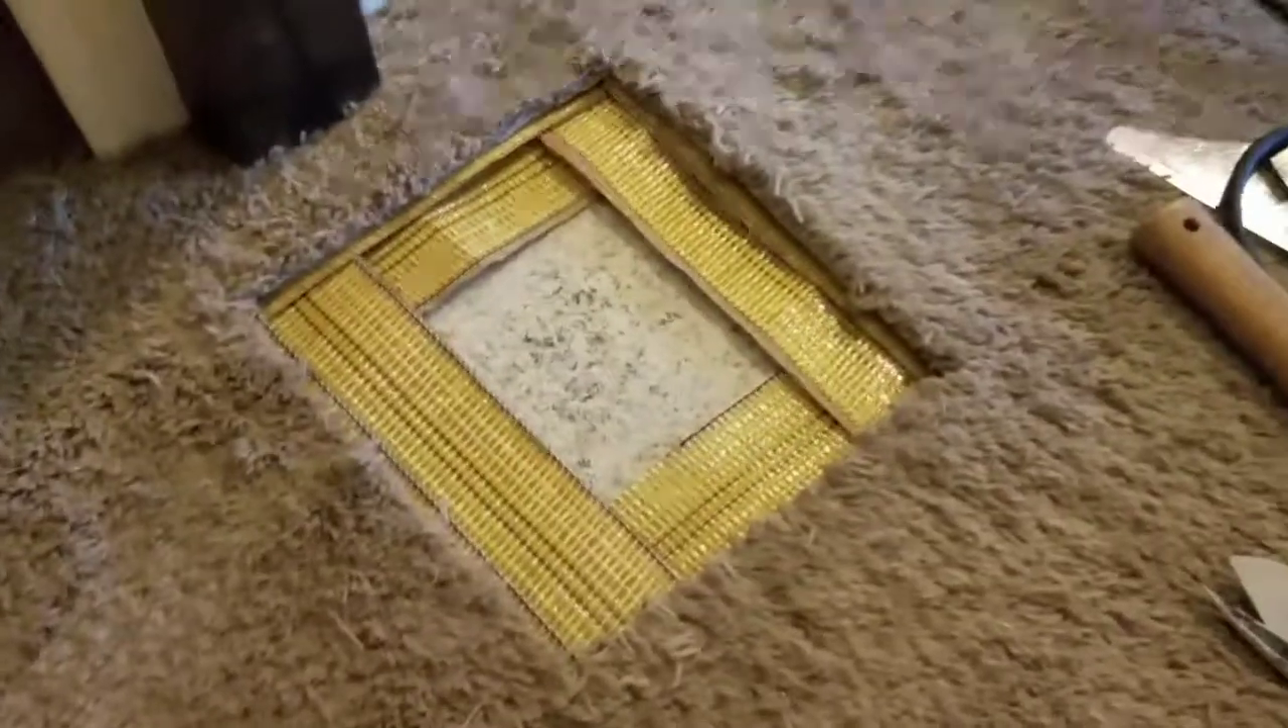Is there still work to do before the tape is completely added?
No.